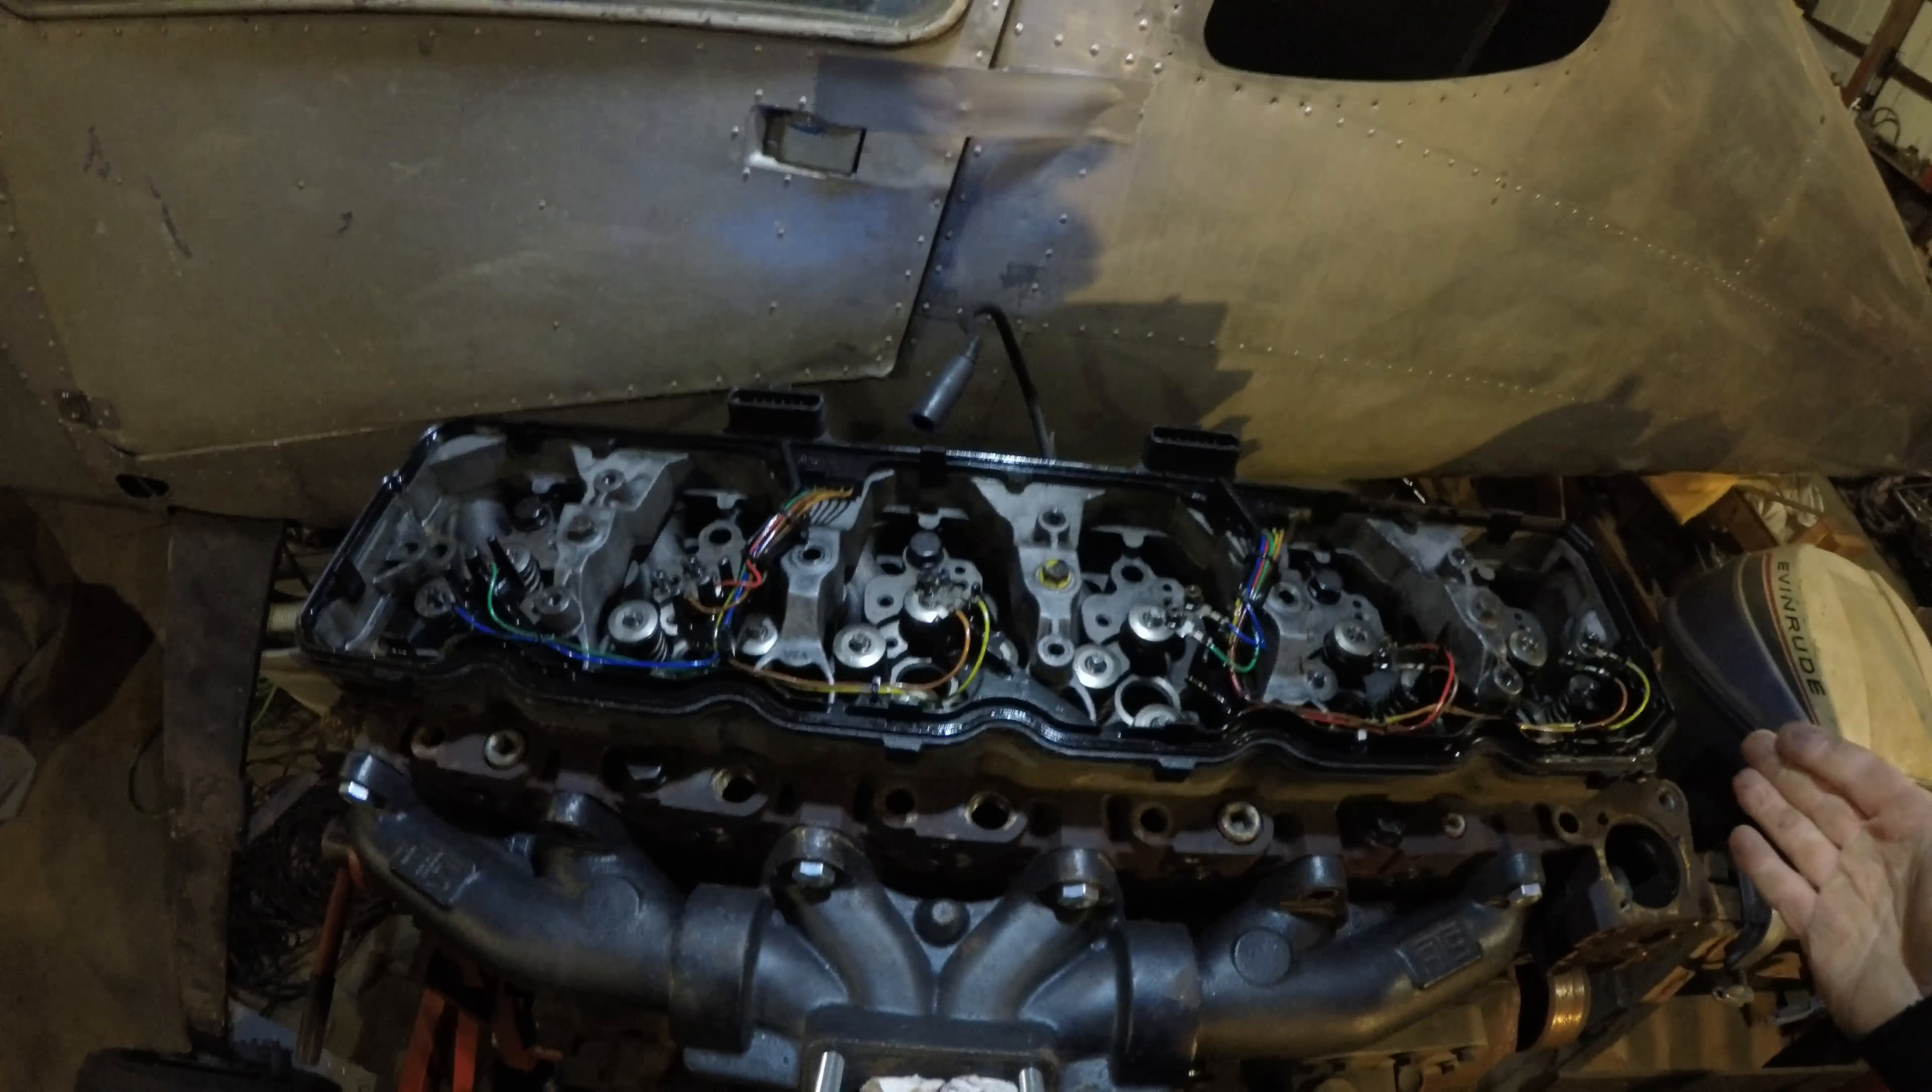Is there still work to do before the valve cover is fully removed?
No.